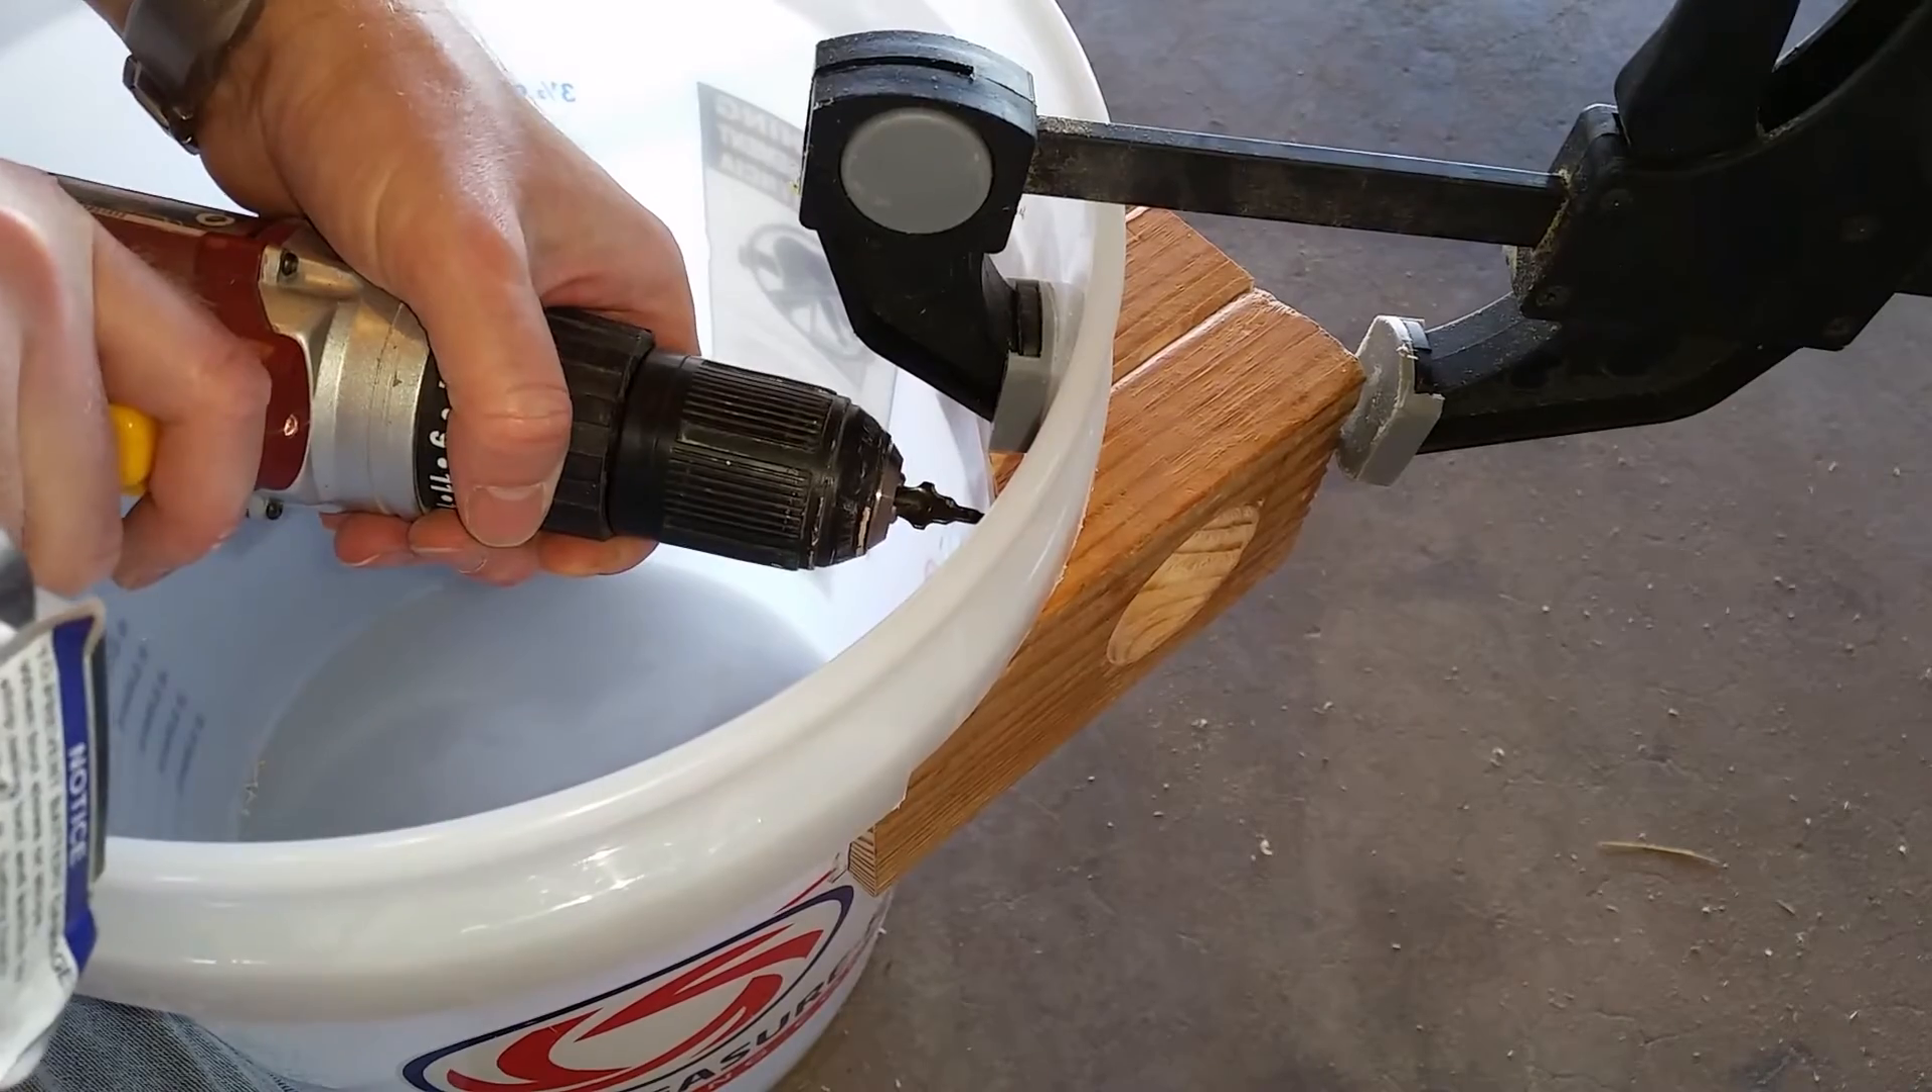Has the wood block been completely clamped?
Yes.